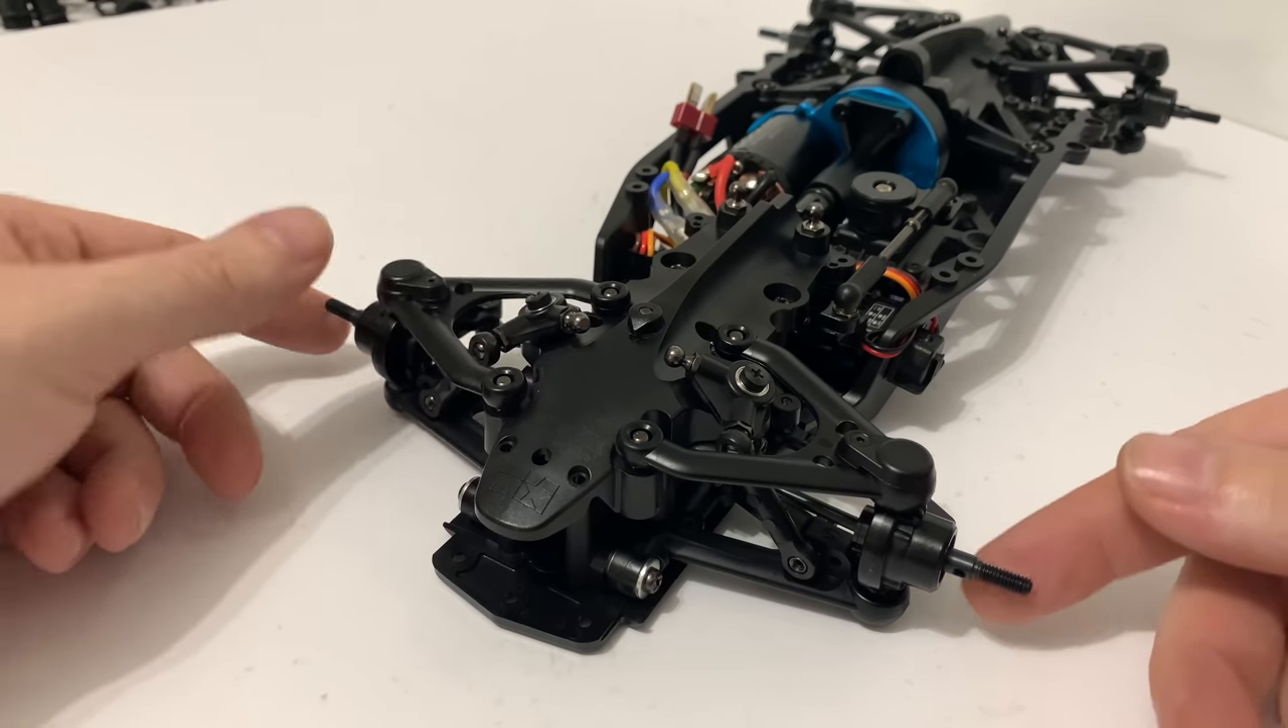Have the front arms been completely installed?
Yes.